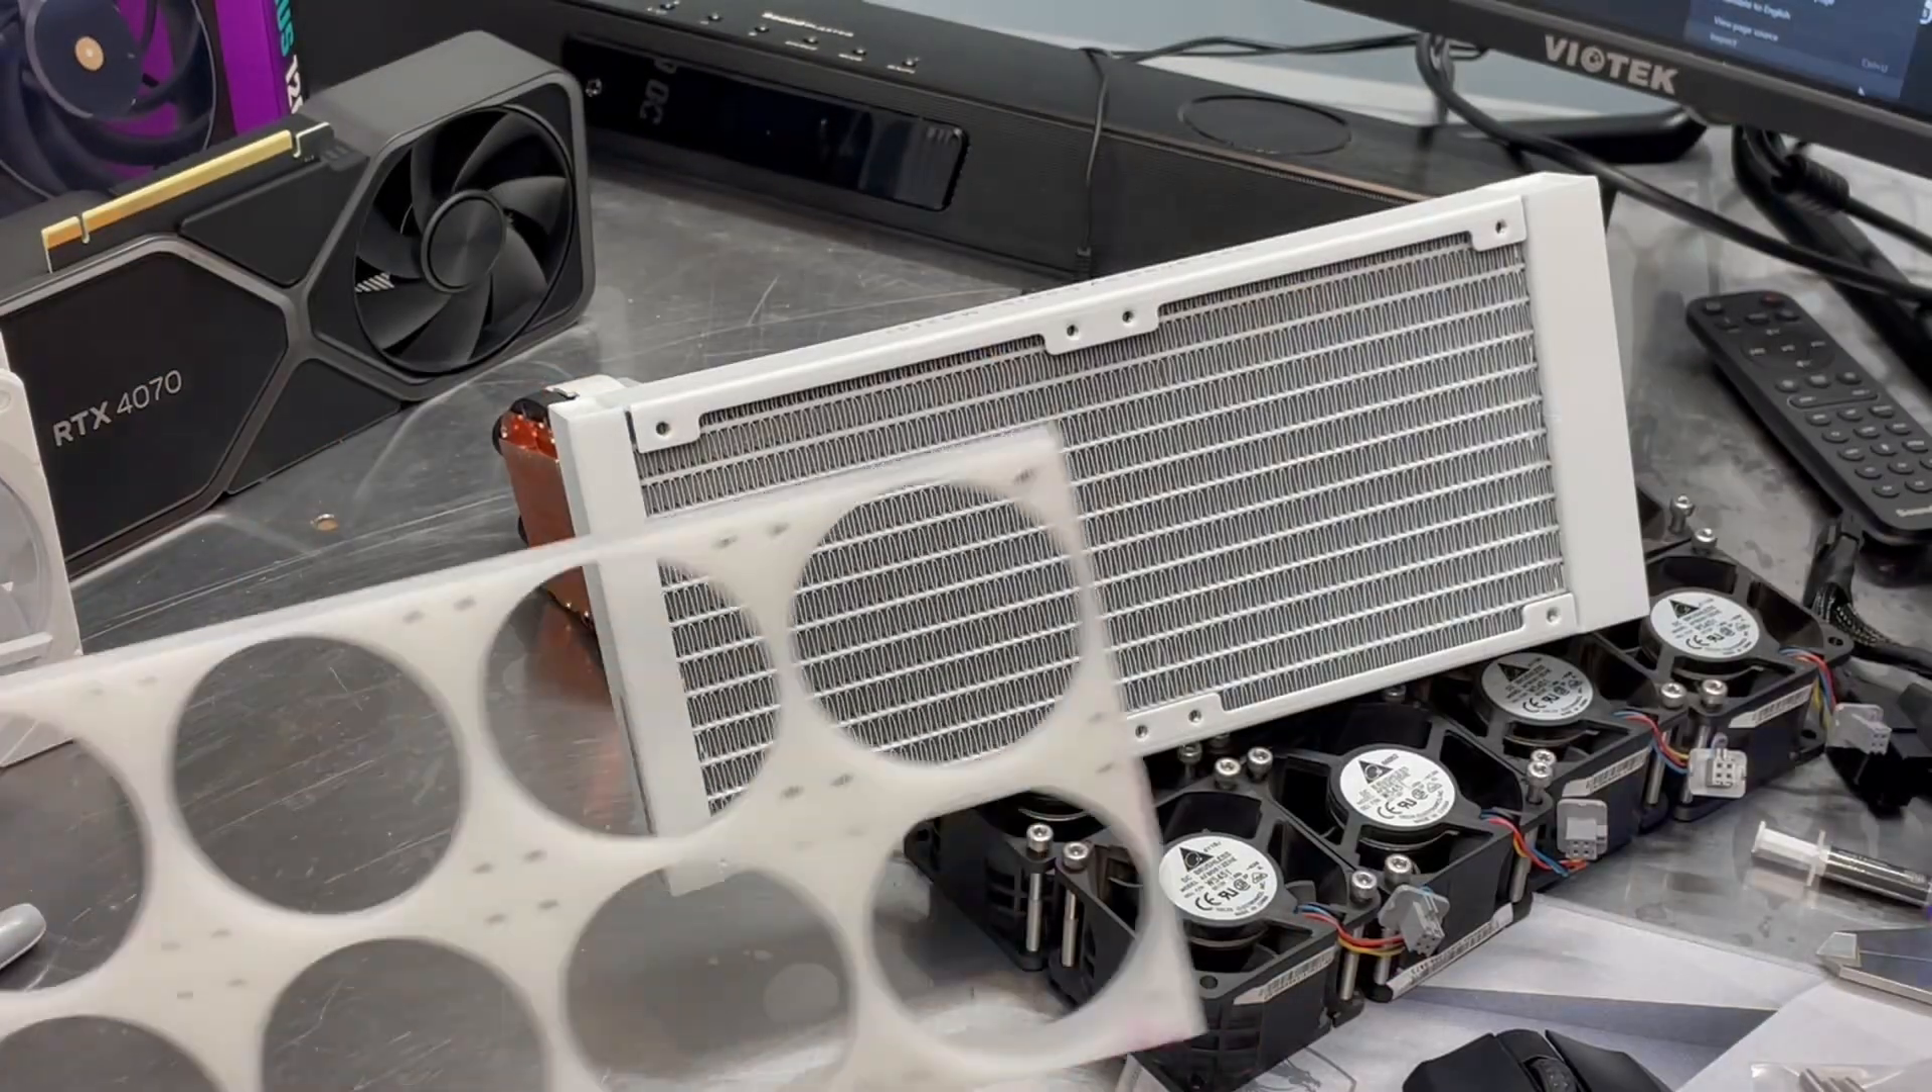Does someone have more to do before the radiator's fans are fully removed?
No.